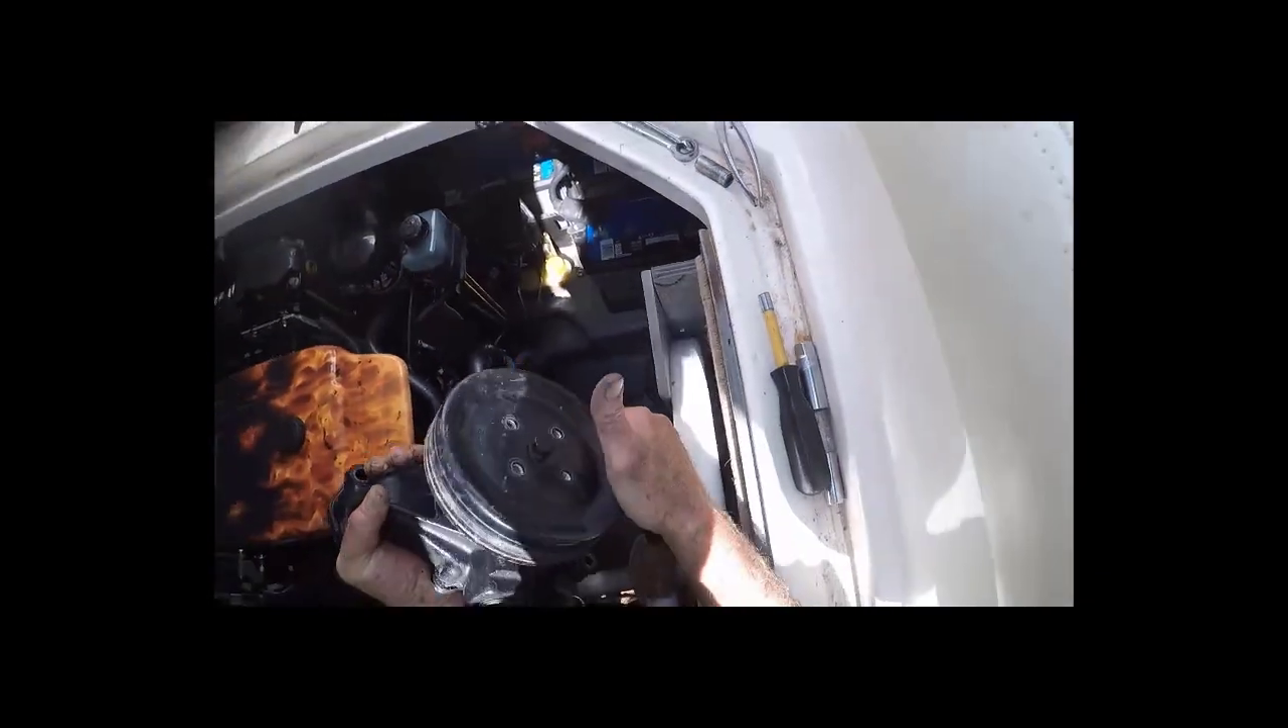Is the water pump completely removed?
Yes.